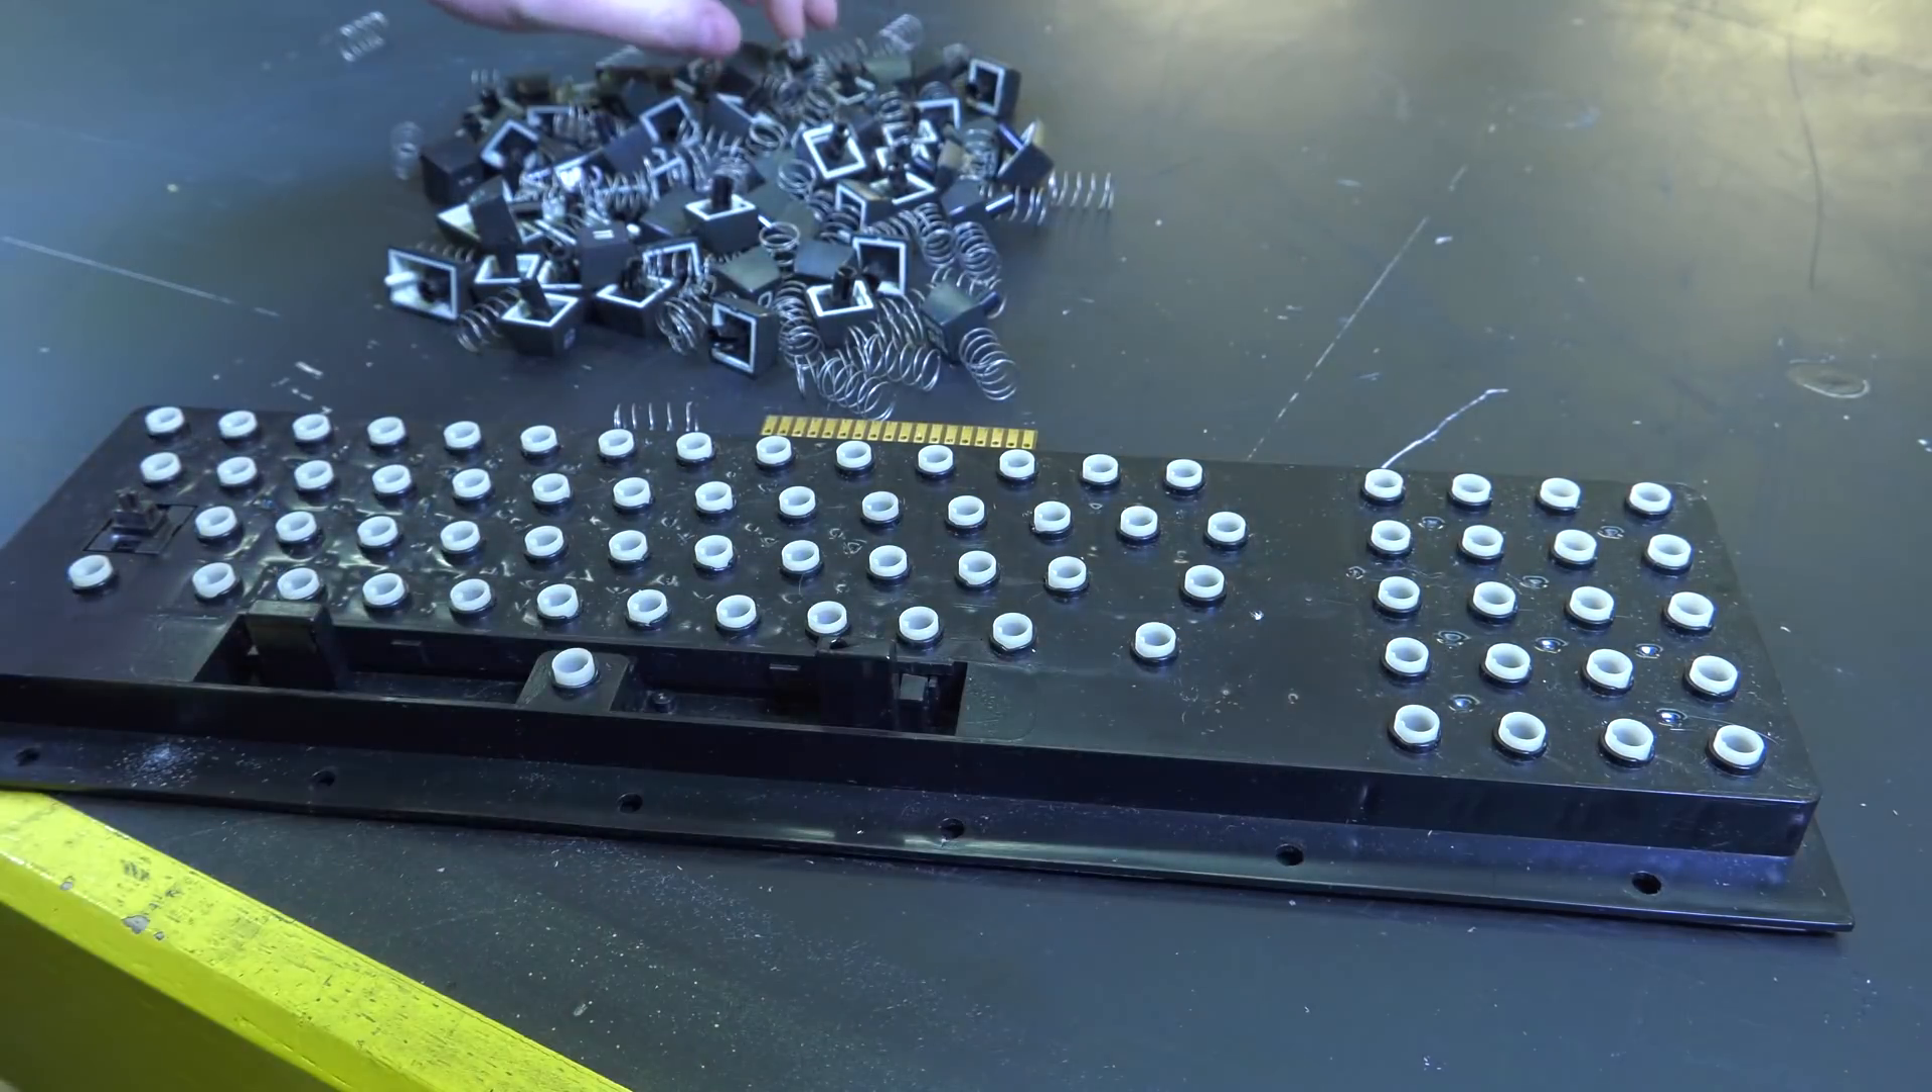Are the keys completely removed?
Yes.